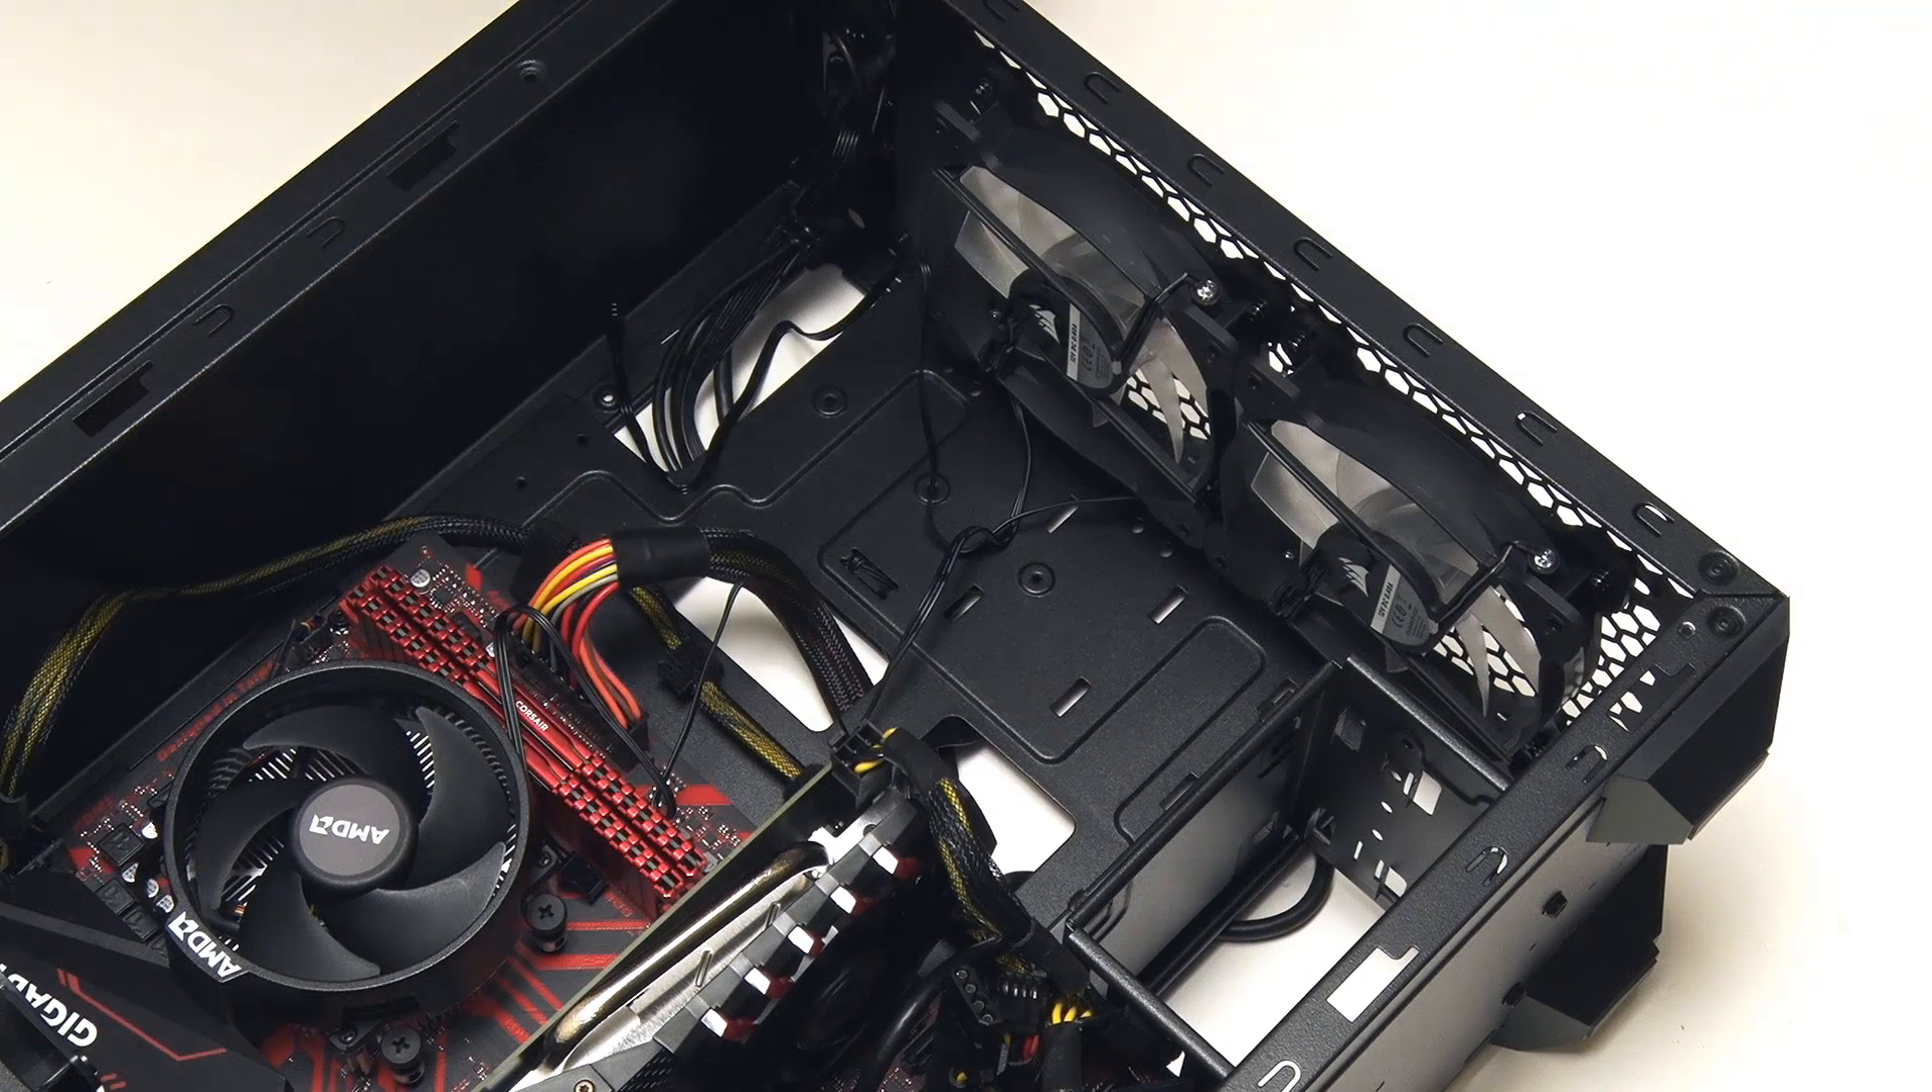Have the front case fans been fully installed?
Yes.